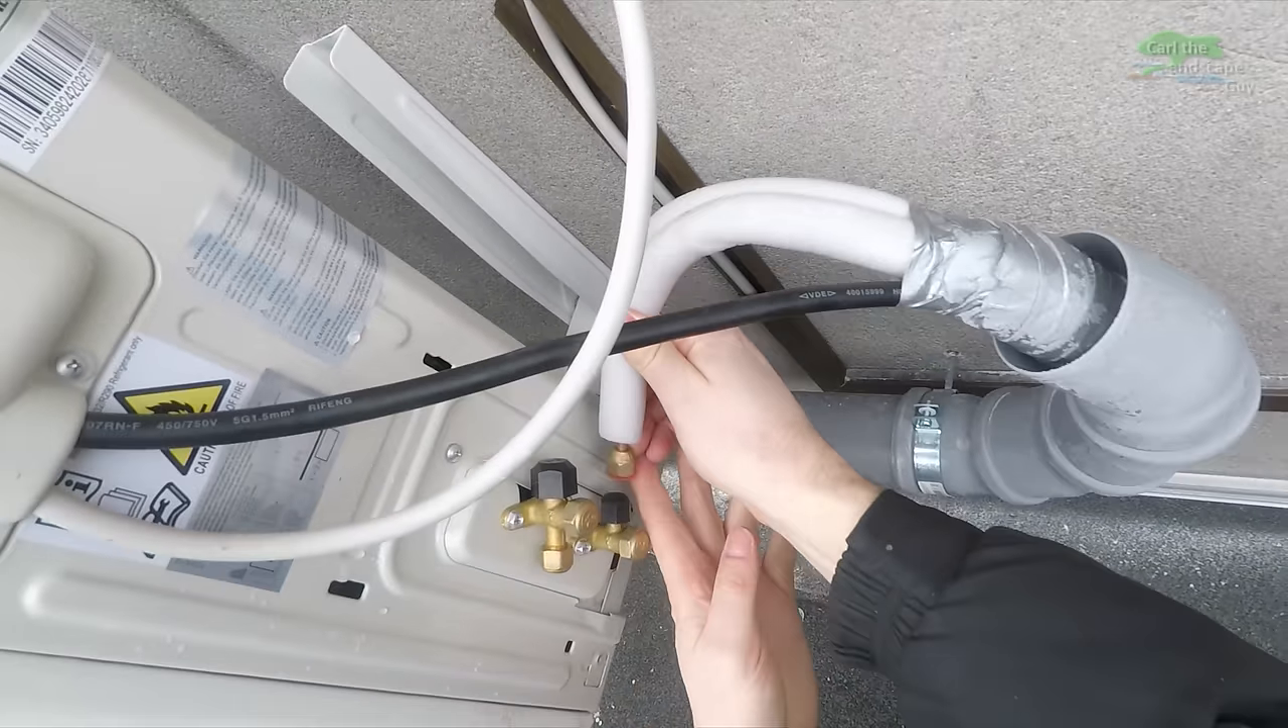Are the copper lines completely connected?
No.